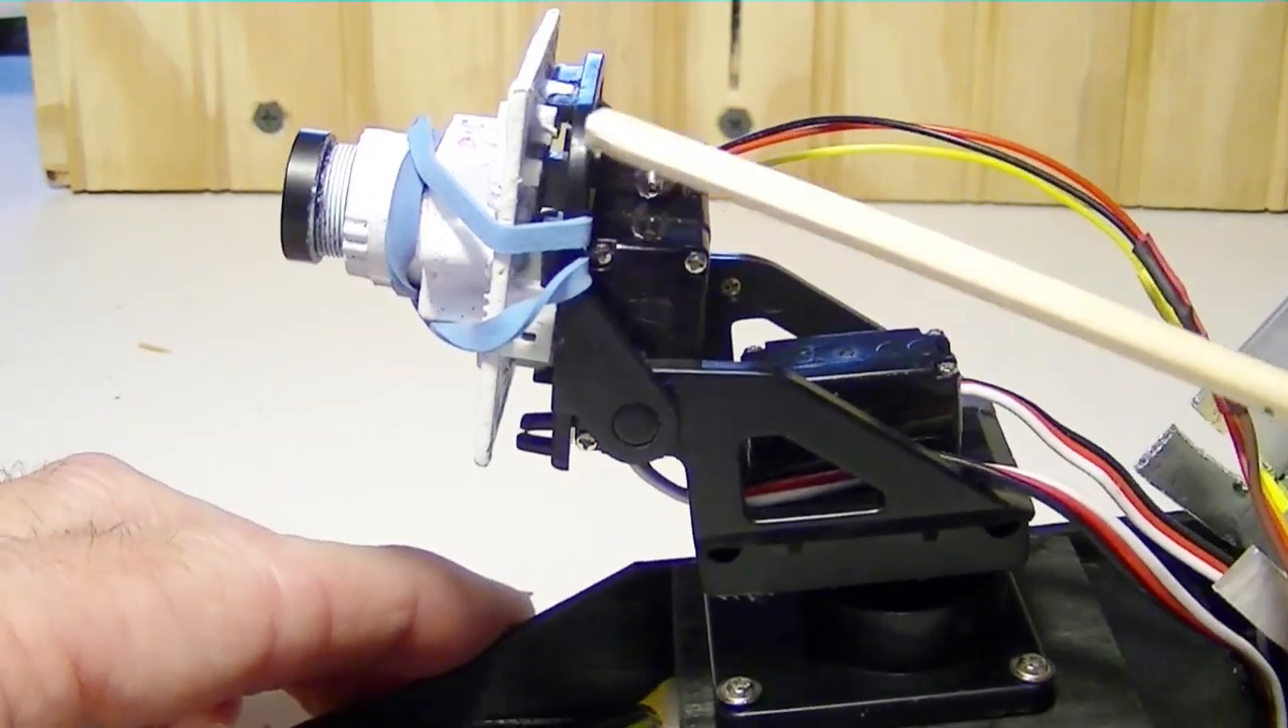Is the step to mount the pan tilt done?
Yes.